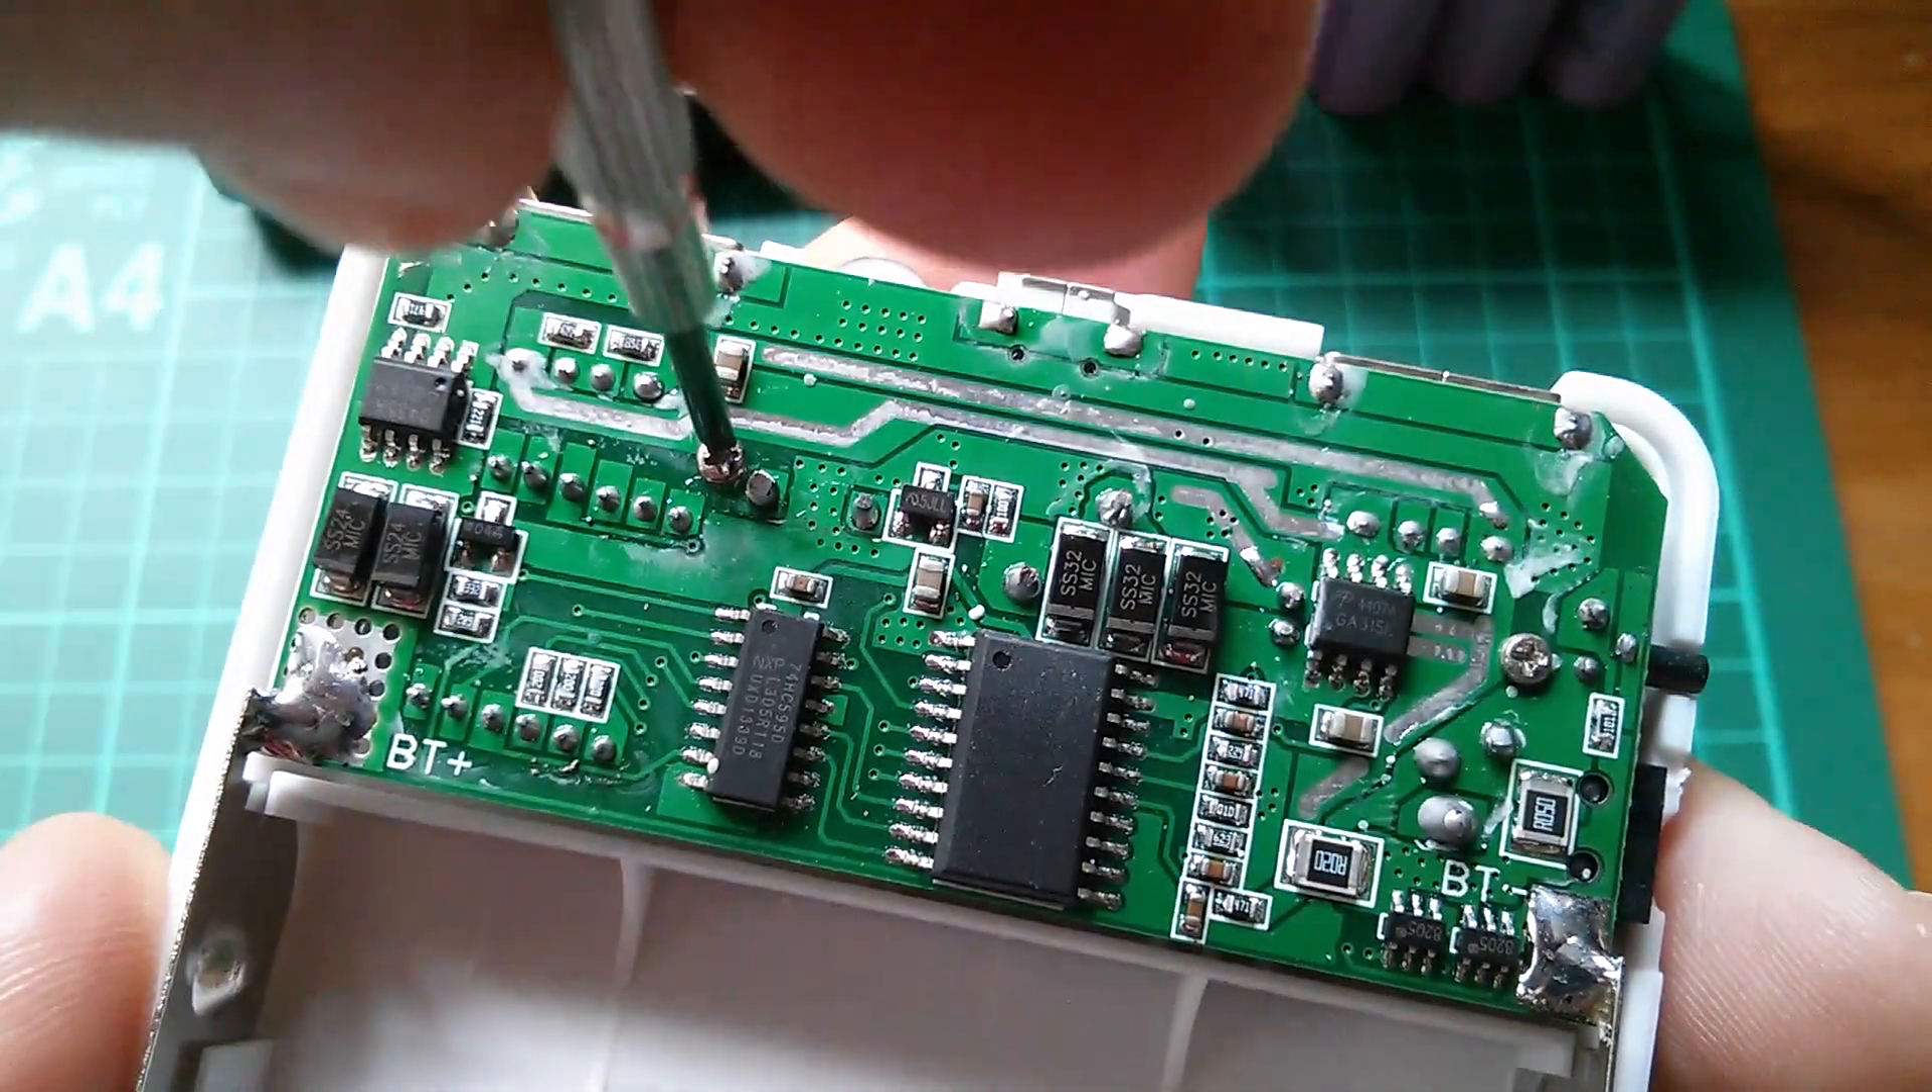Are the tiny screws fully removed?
No.